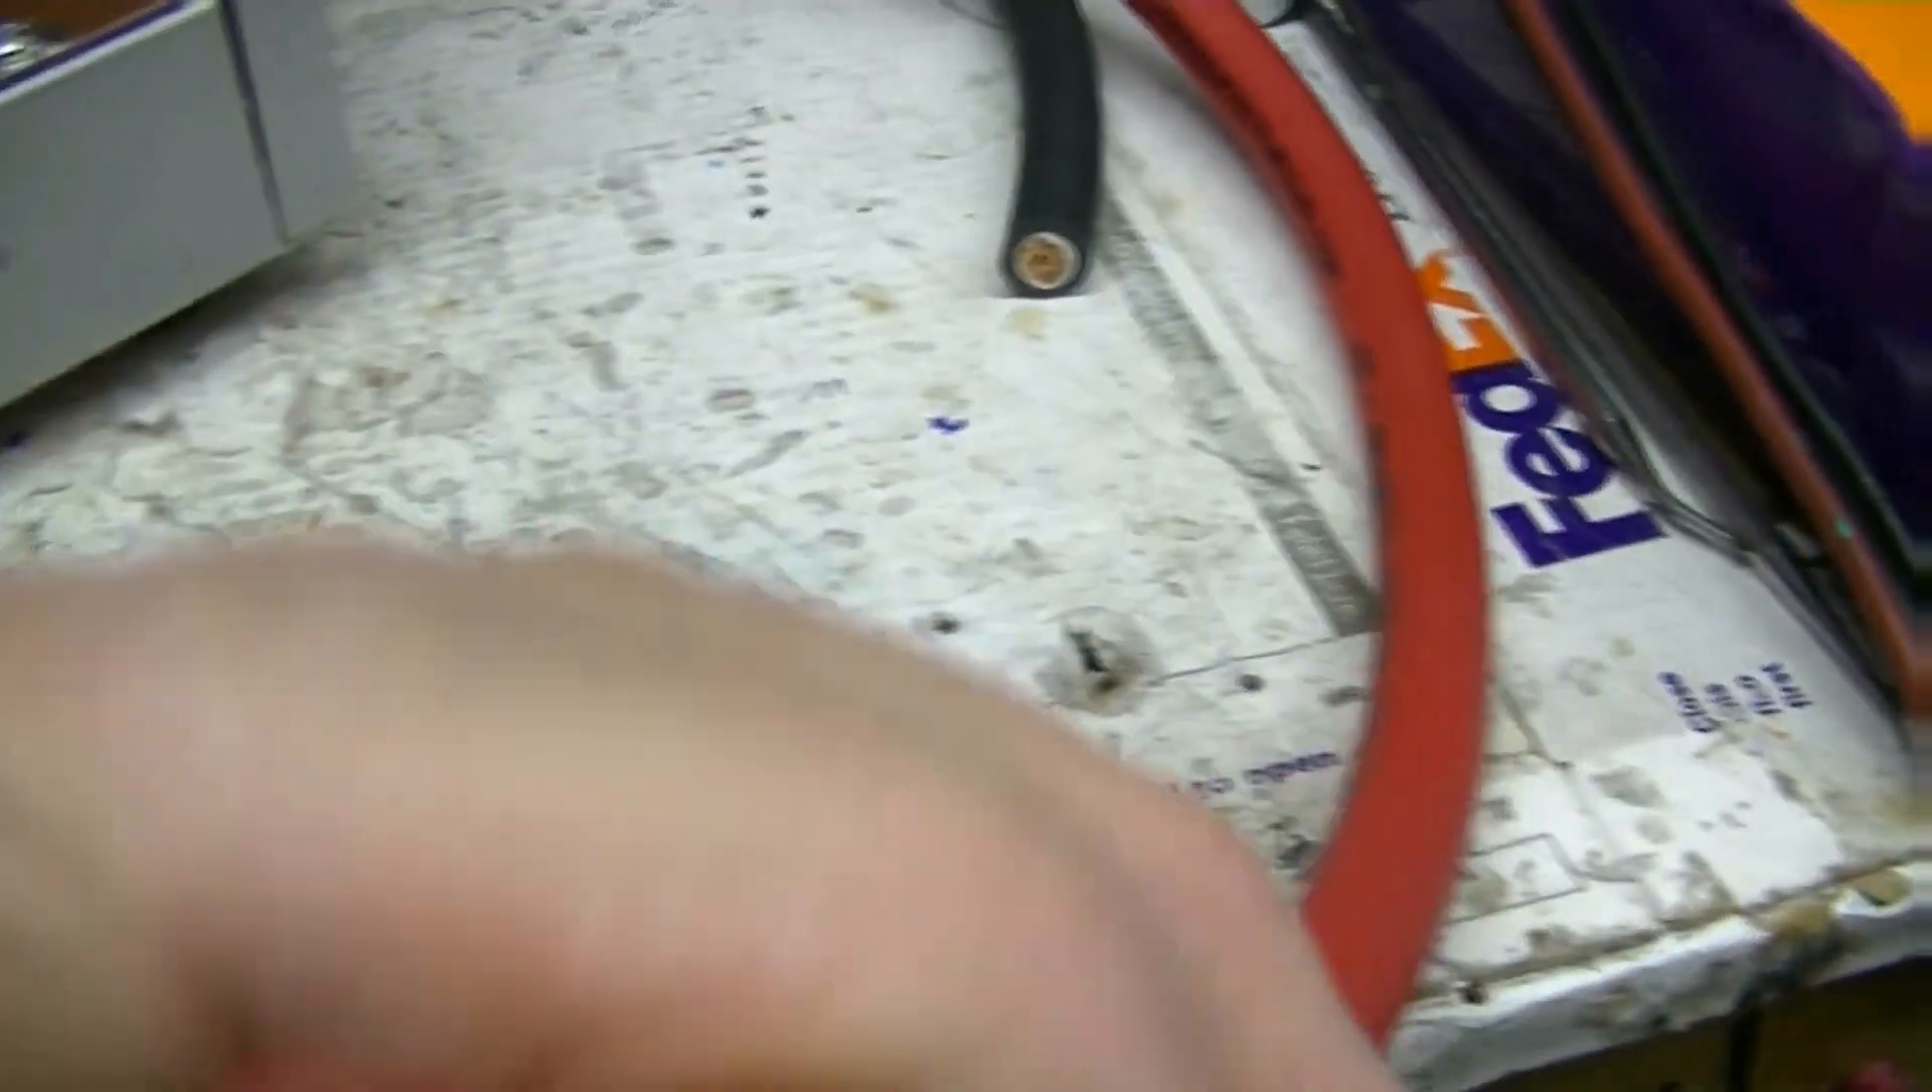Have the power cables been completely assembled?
No.